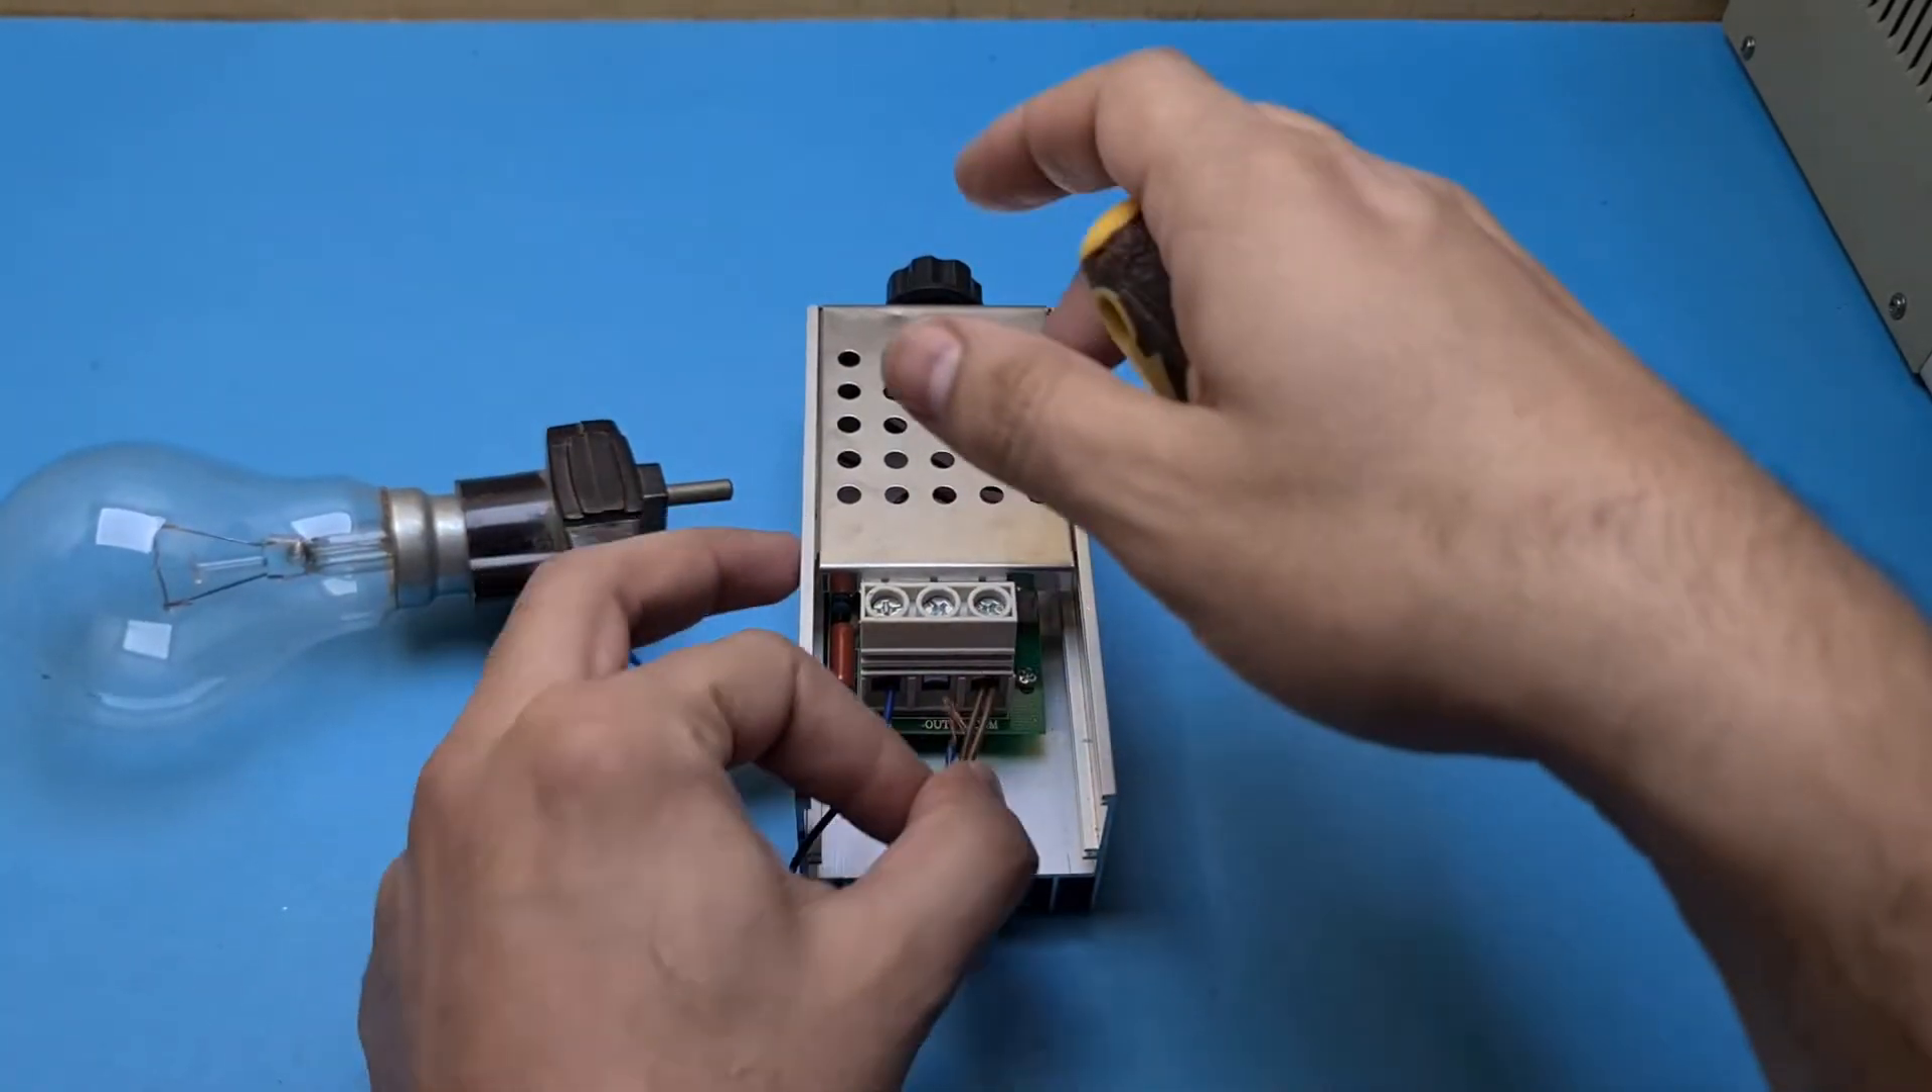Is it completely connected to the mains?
No.